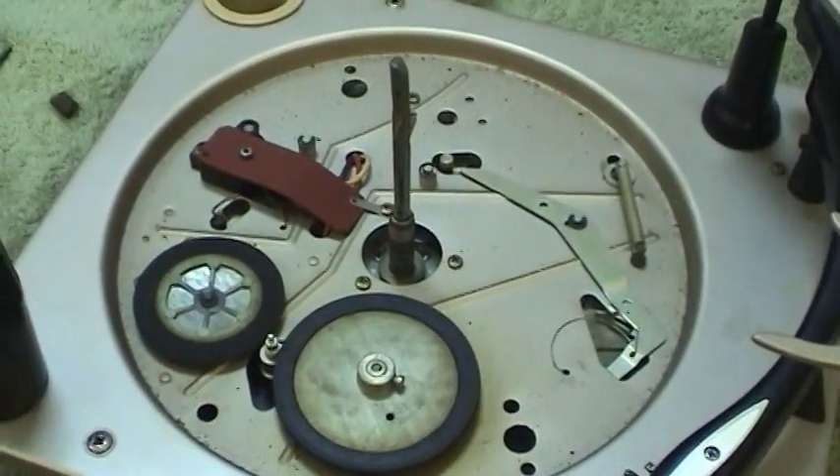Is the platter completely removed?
Yes.